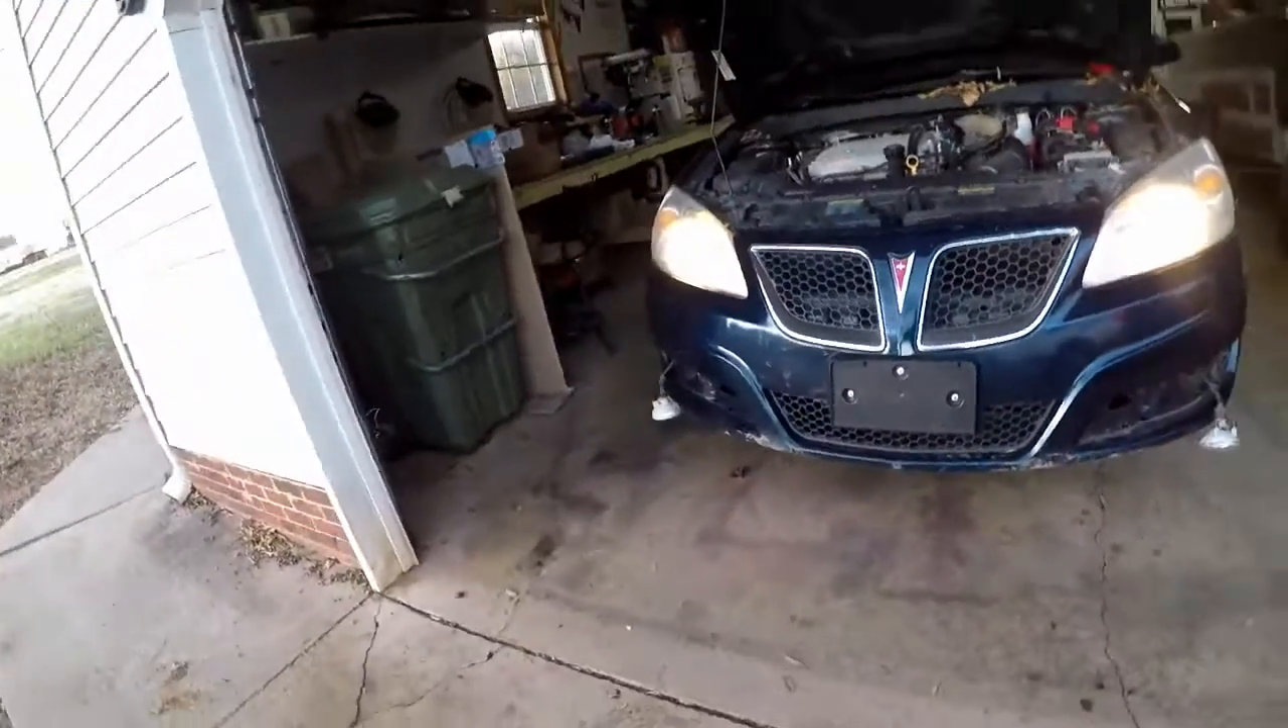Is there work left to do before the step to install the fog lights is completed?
Yes.